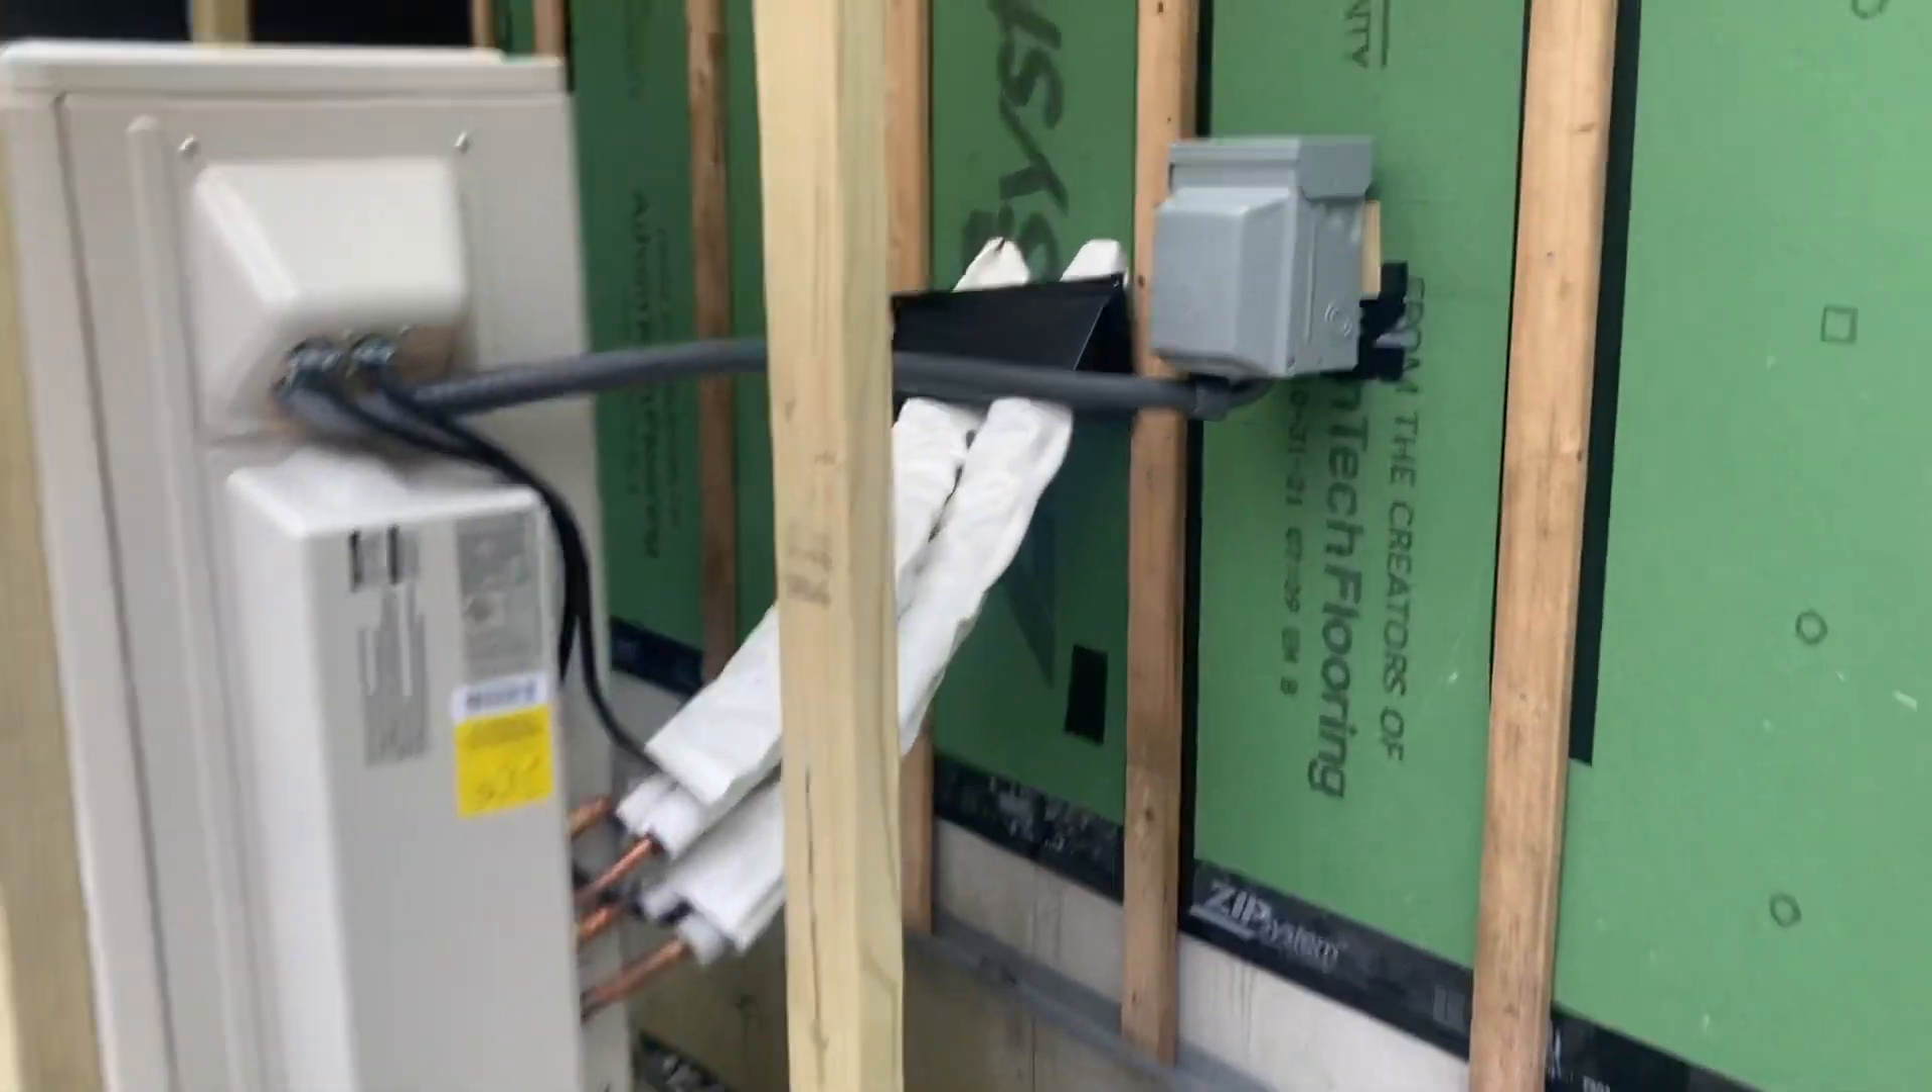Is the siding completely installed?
No.